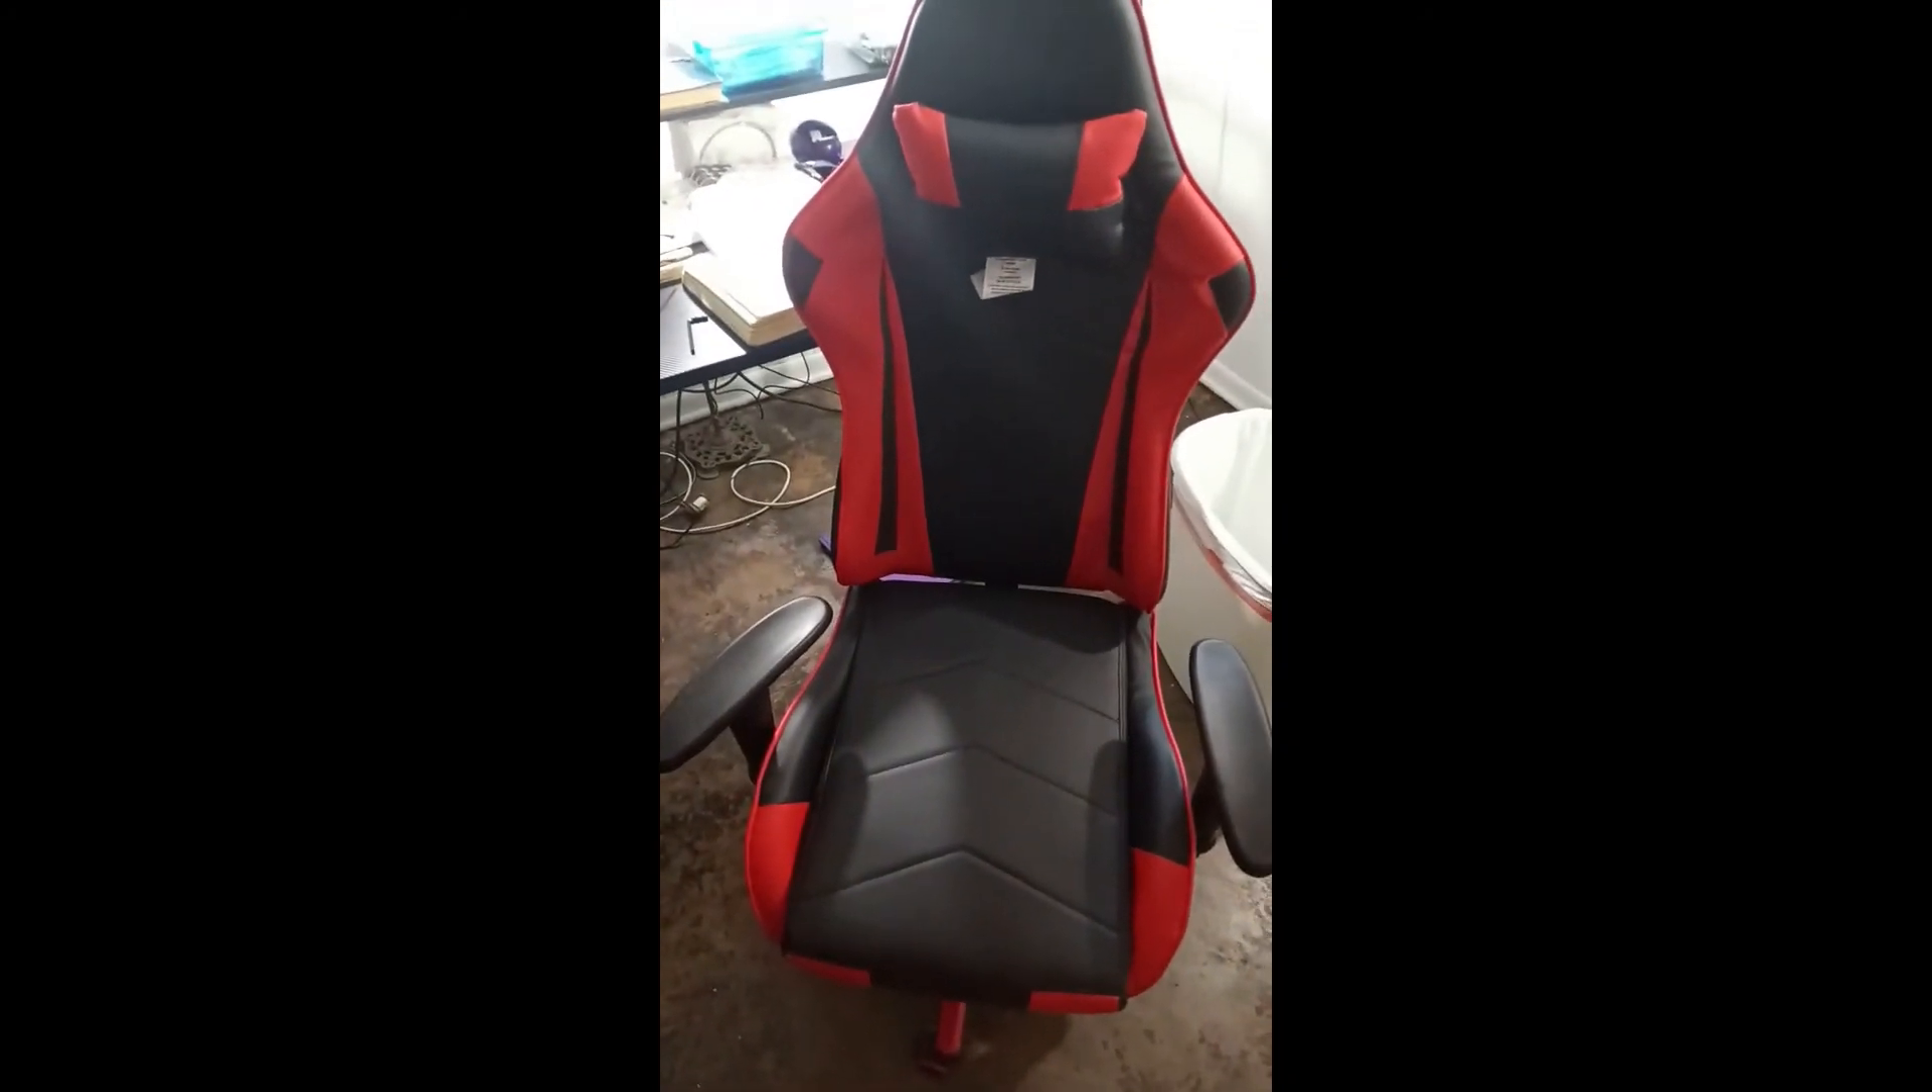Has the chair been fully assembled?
Yes.